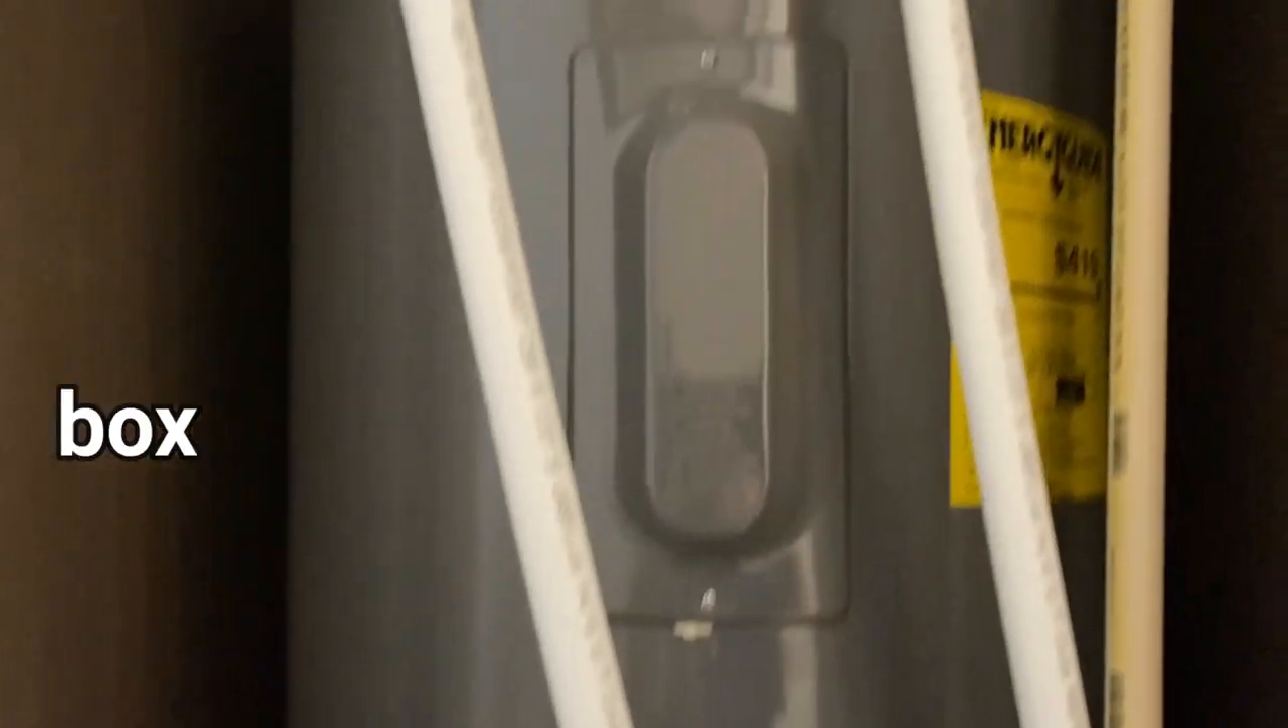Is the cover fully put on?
Yes.